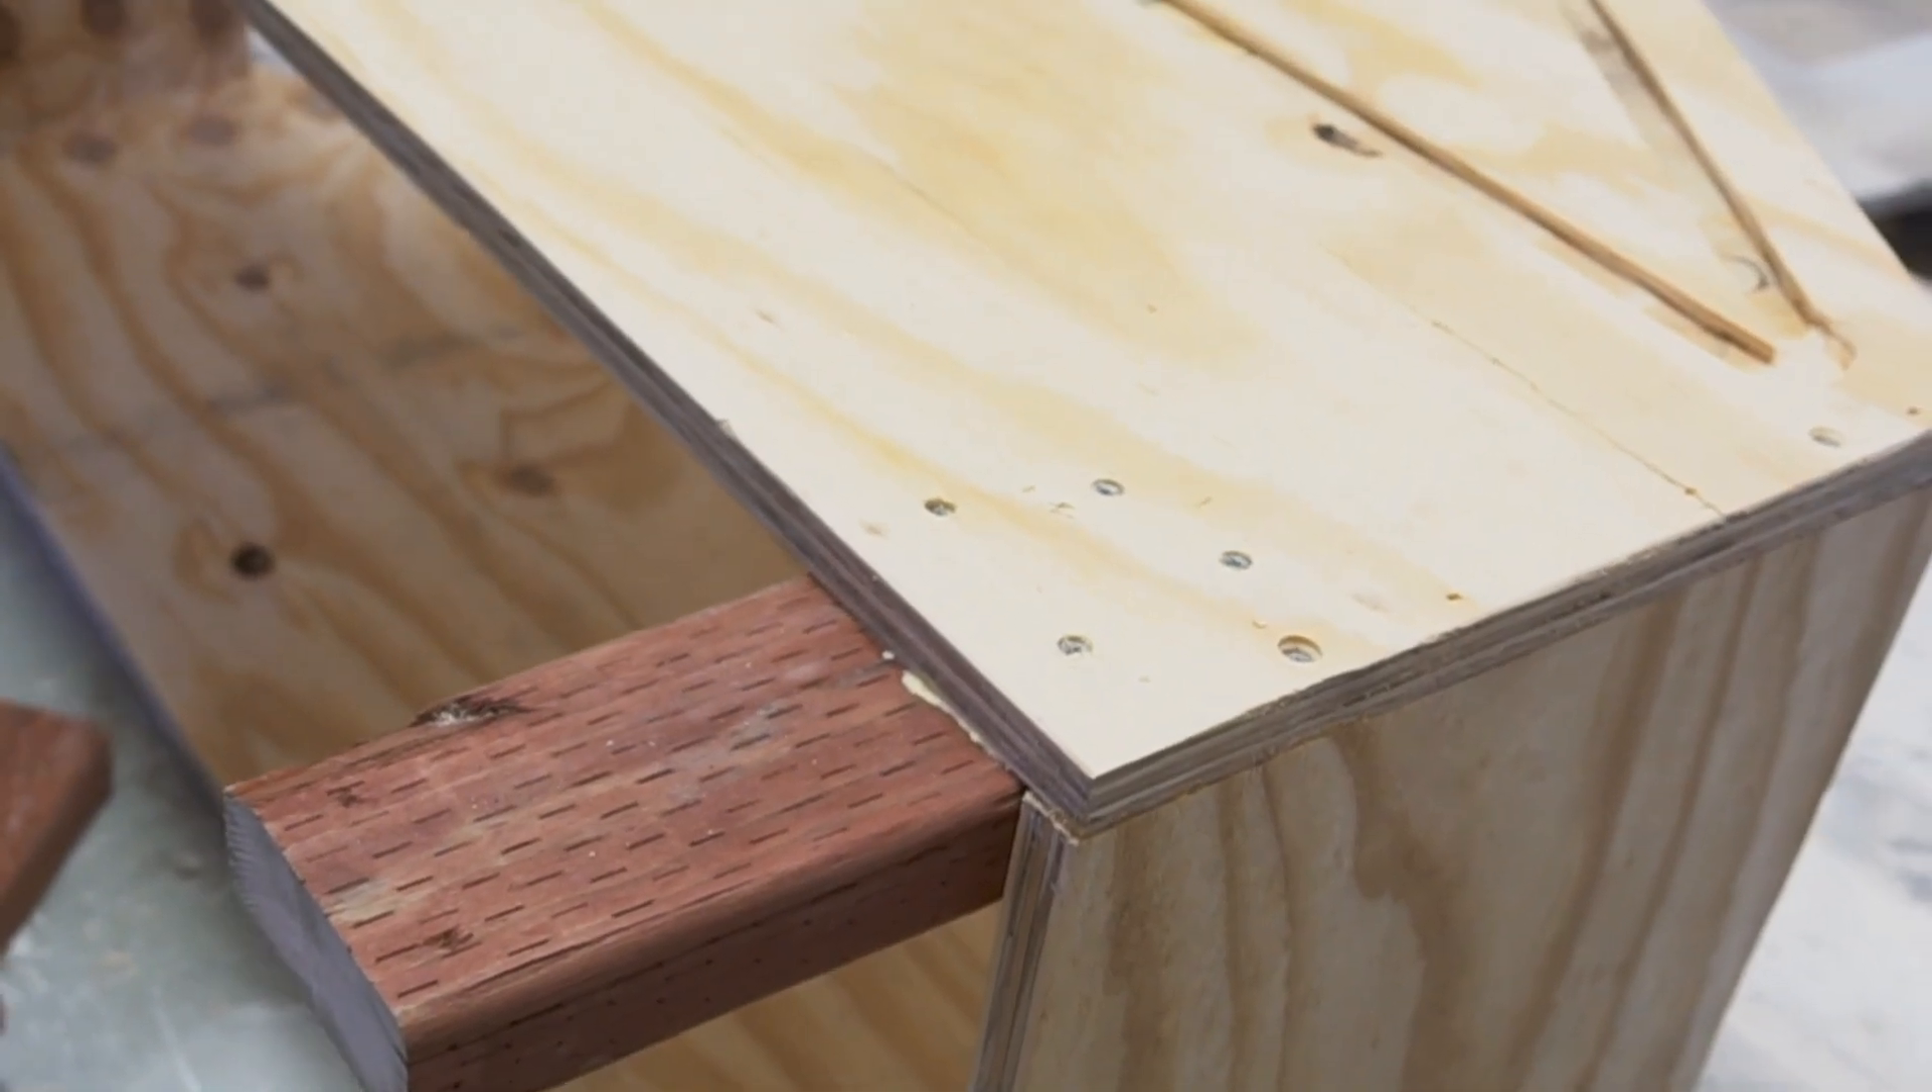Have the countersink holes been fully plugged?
No.